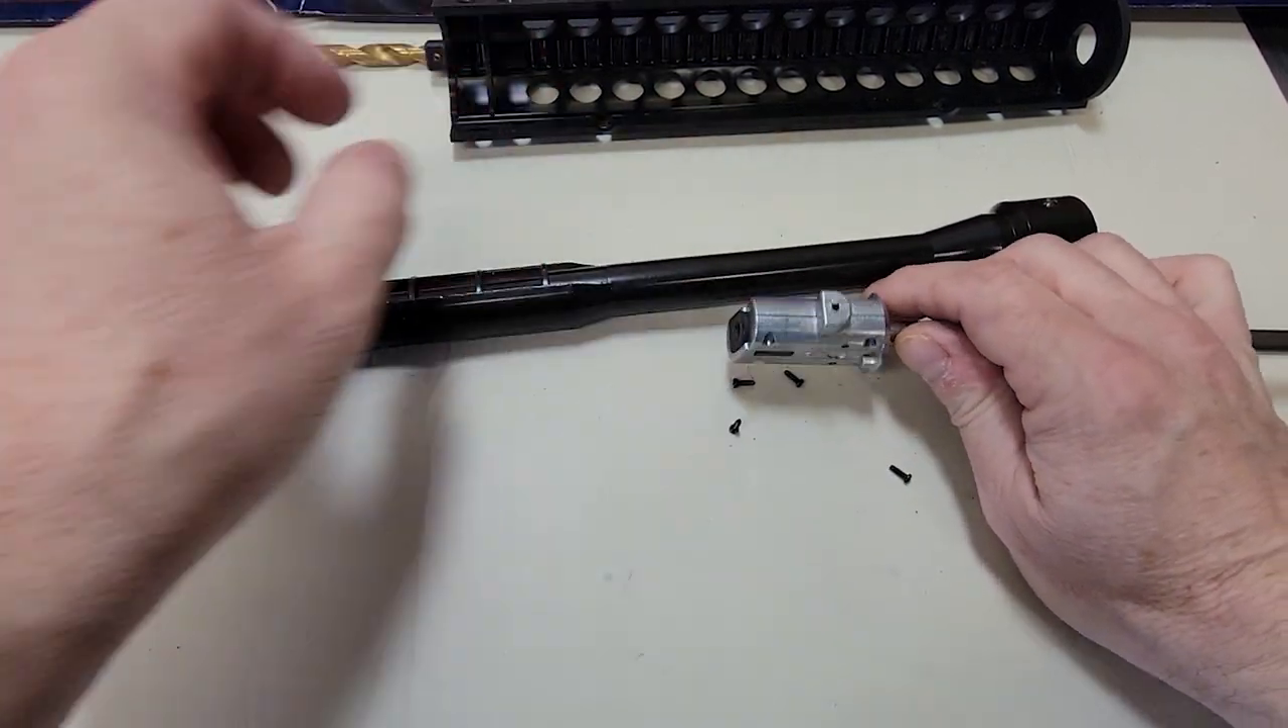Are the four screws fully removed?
Yes.